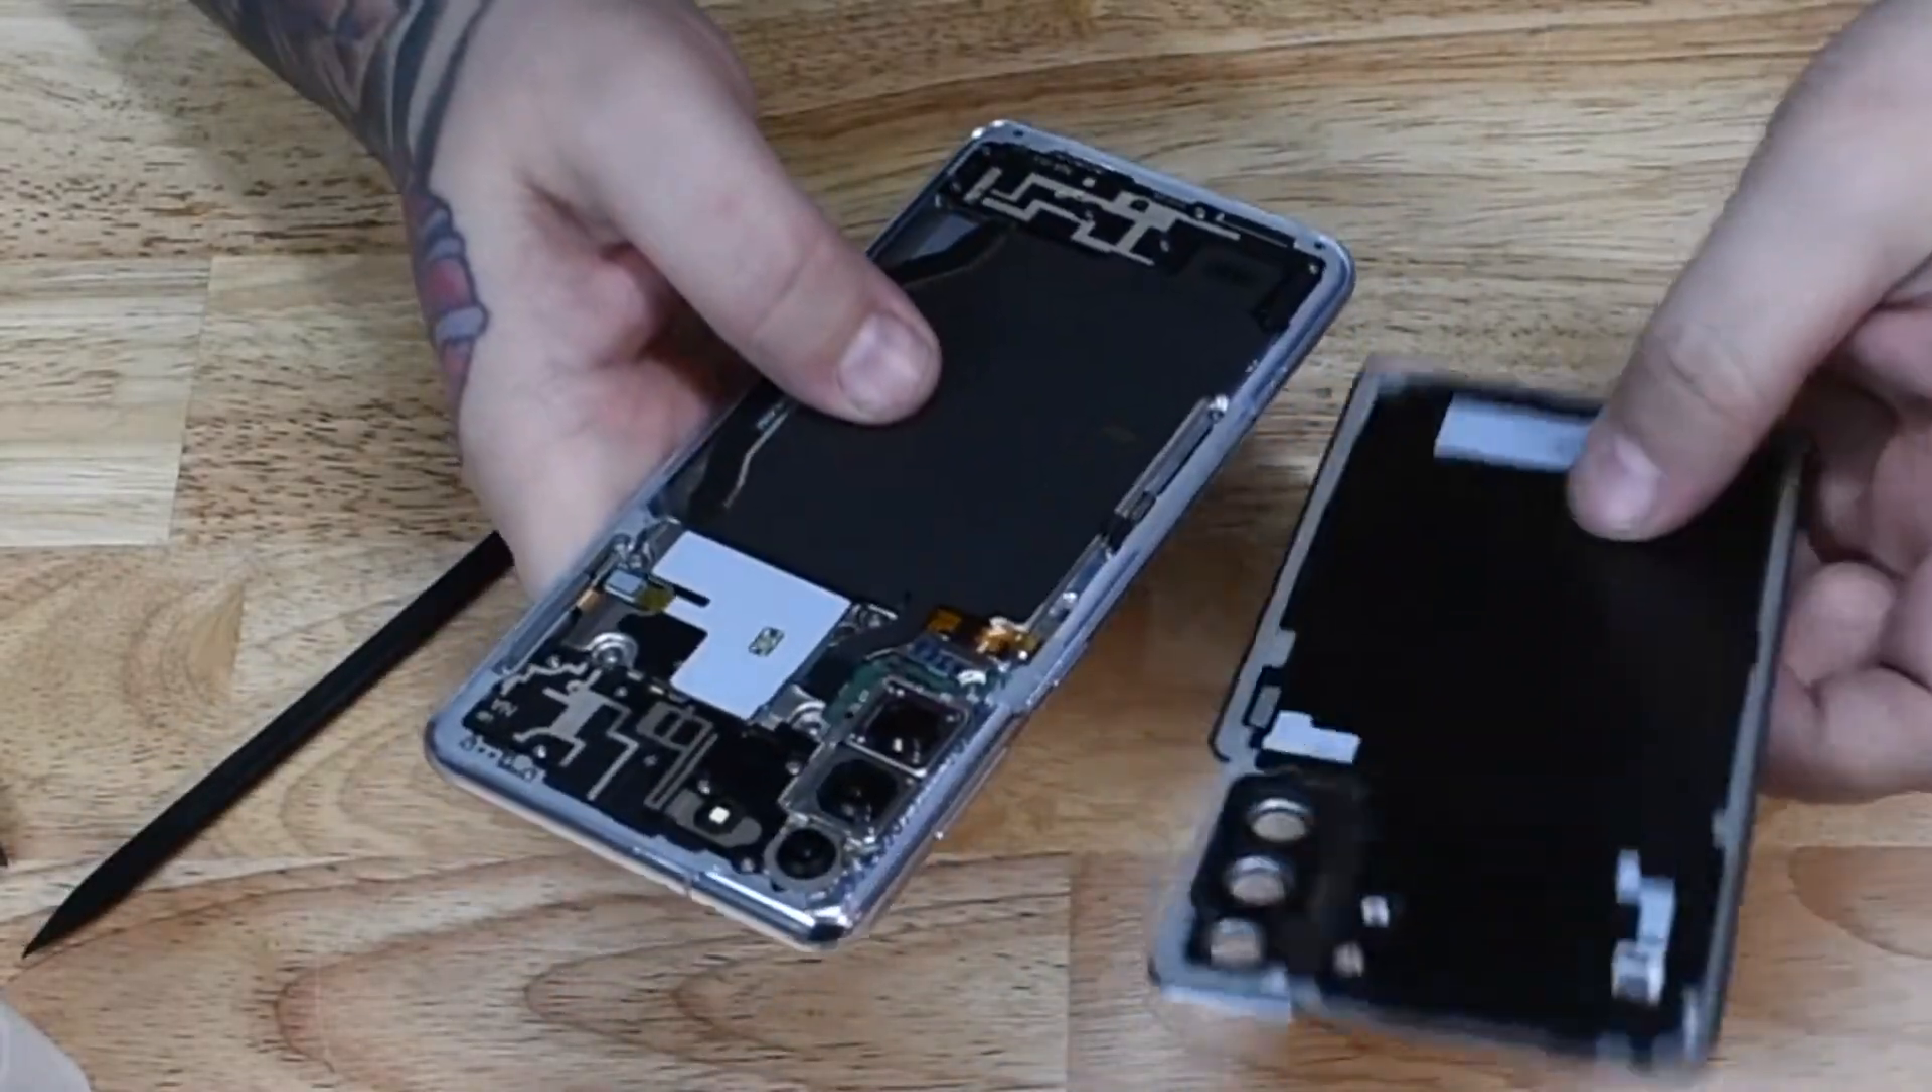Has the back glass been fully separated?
Yes.